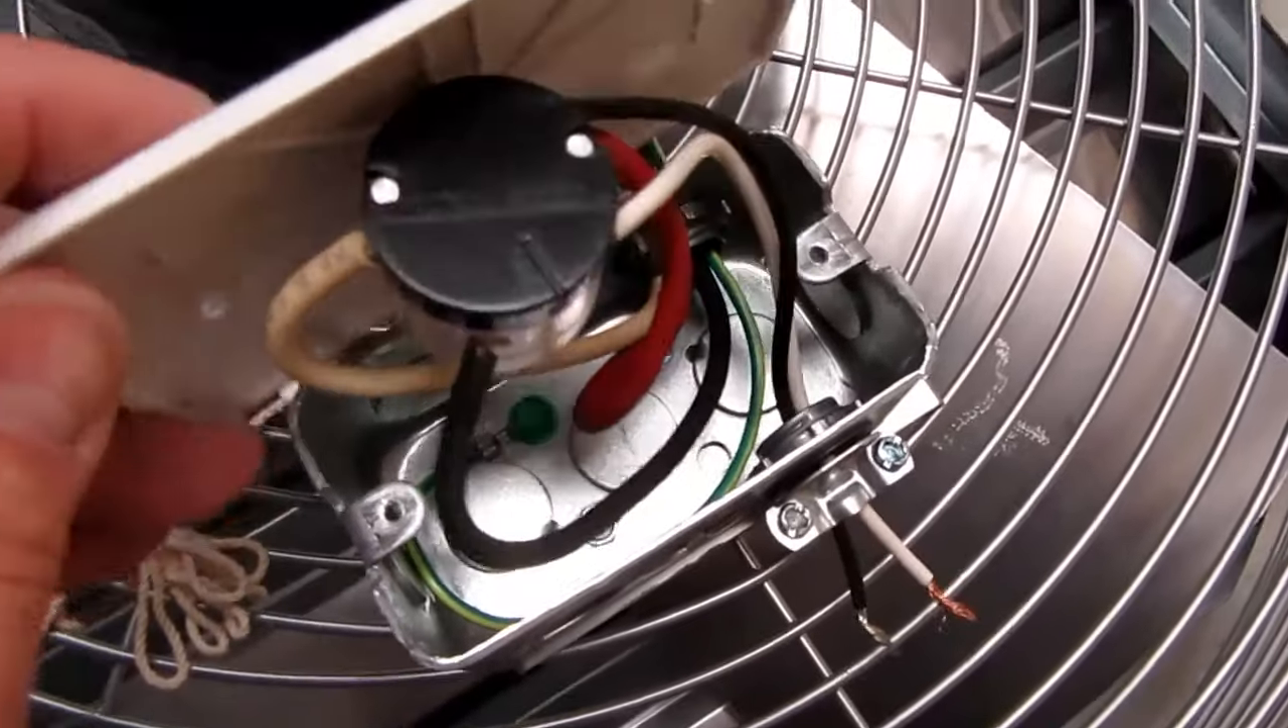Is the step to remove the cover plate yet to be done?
No.